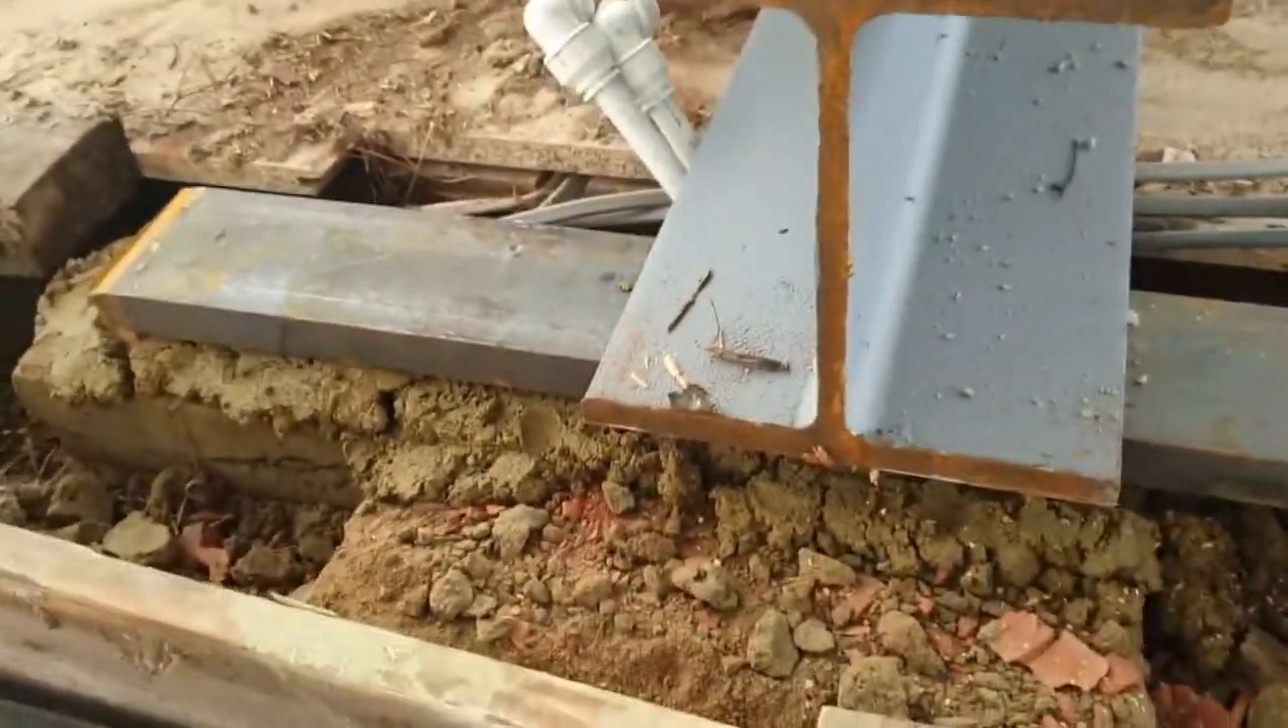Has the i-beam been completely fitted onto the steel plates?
Yes.